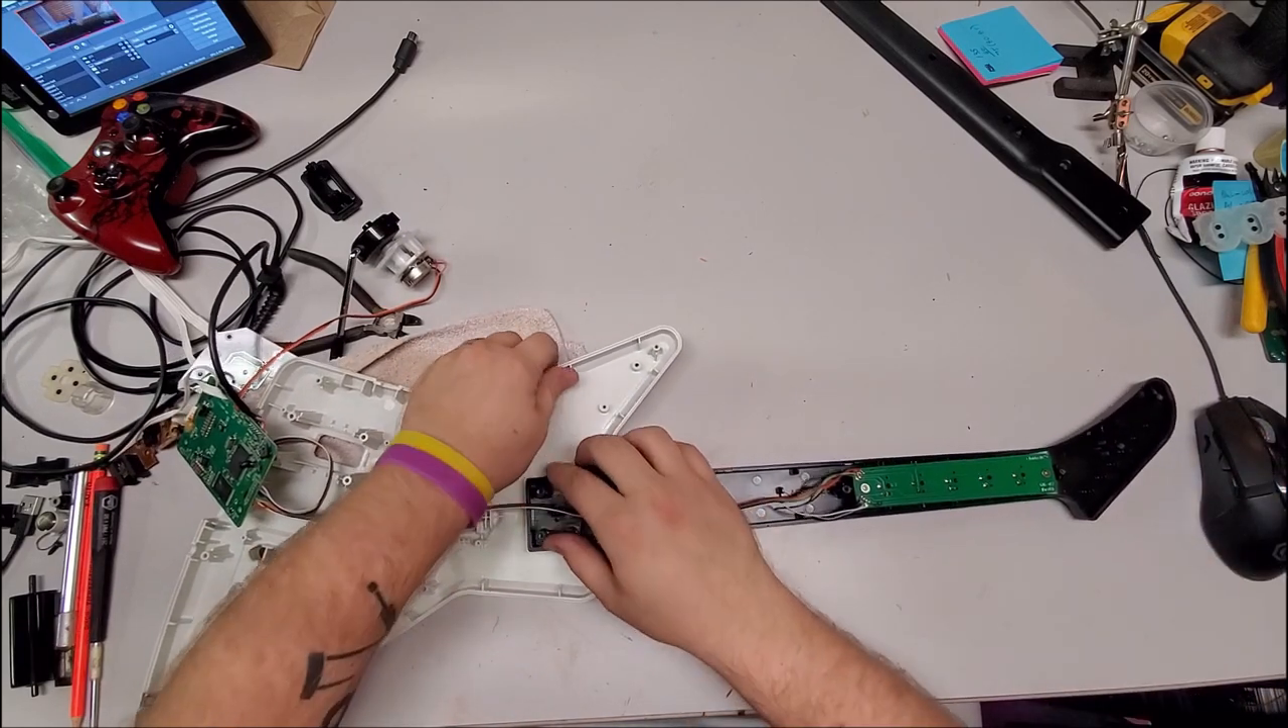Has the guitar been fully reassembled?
No.